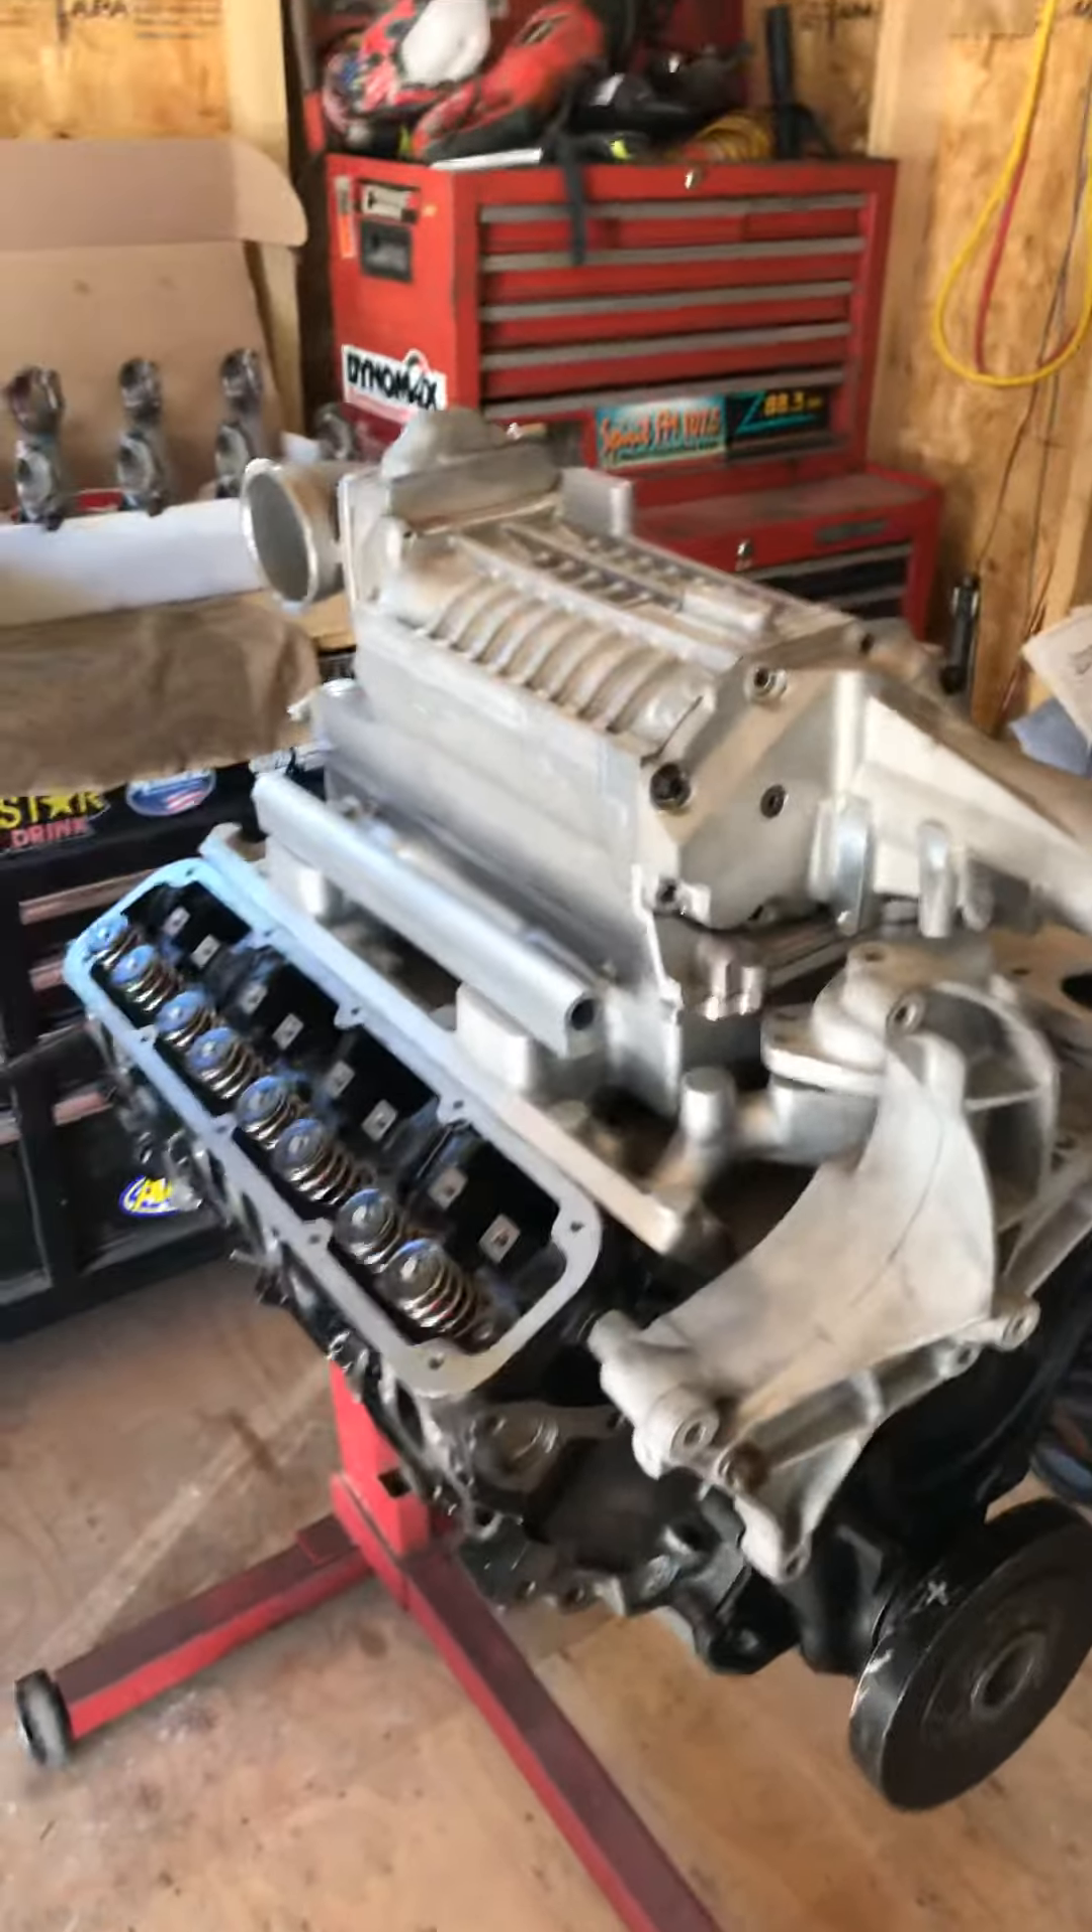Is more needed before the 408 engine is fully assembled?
Yes.